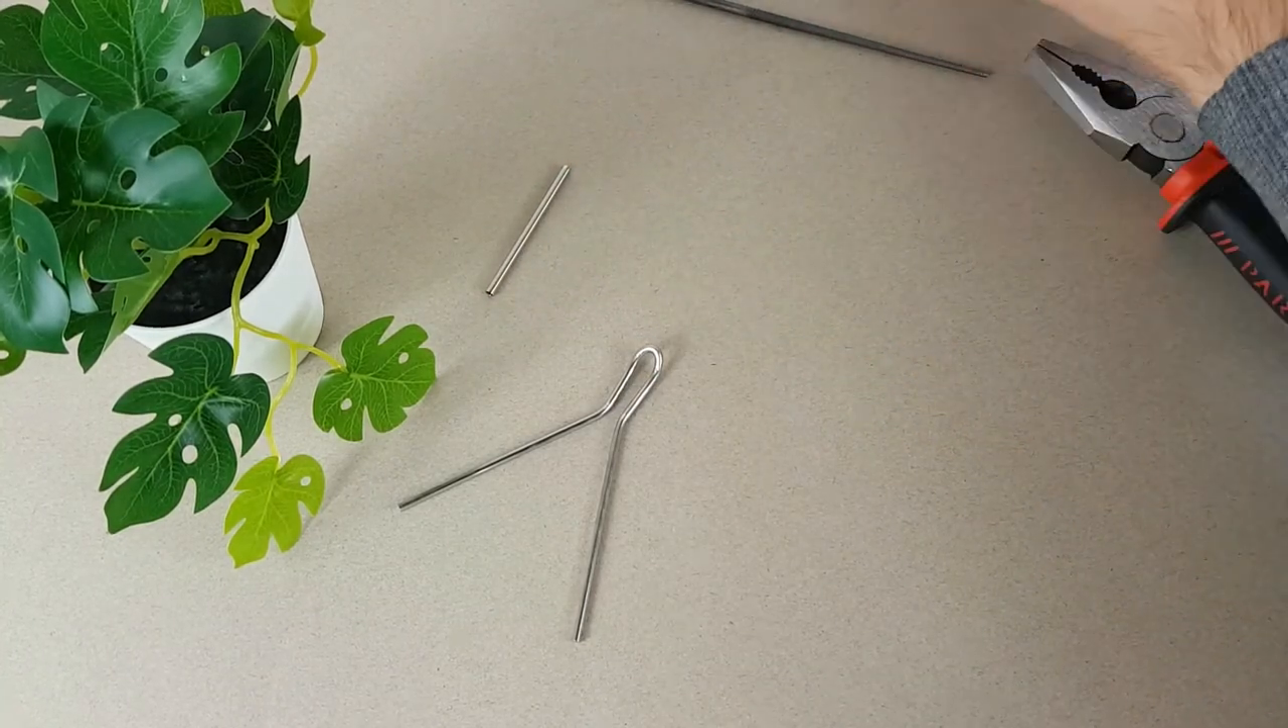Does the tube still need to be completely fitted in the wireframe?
Yes.